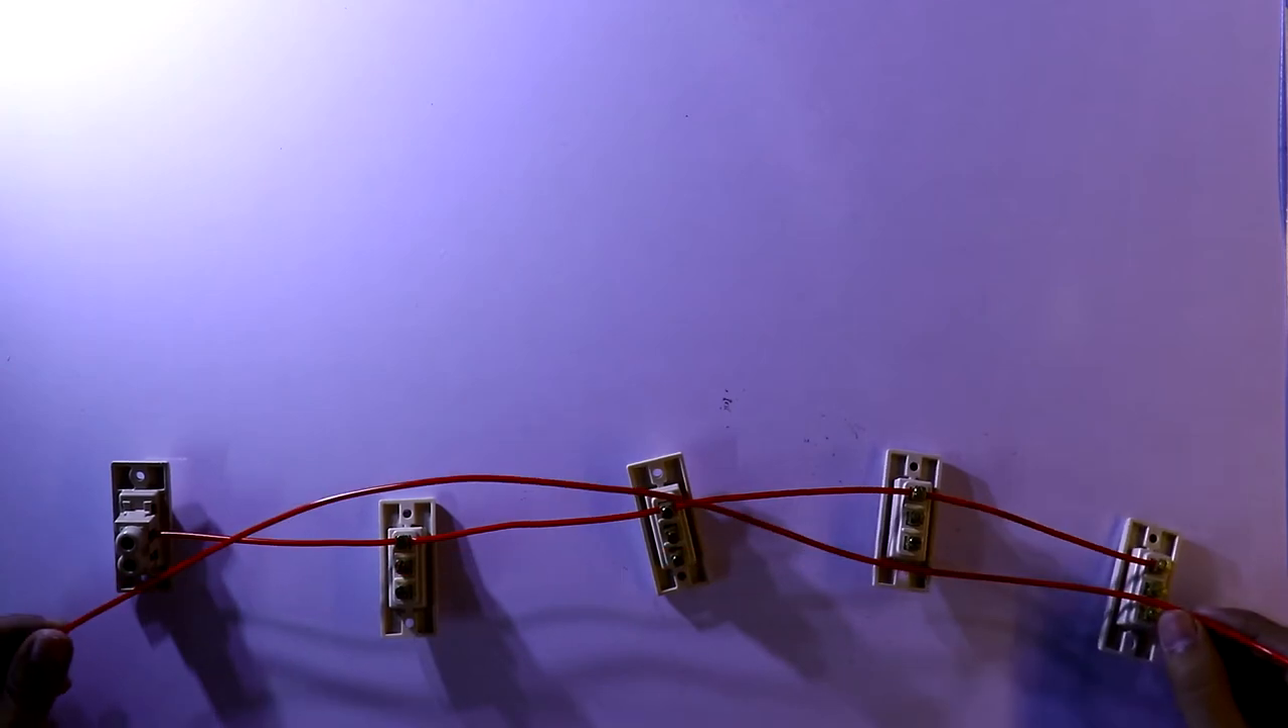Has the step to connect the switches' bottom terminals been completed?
No.